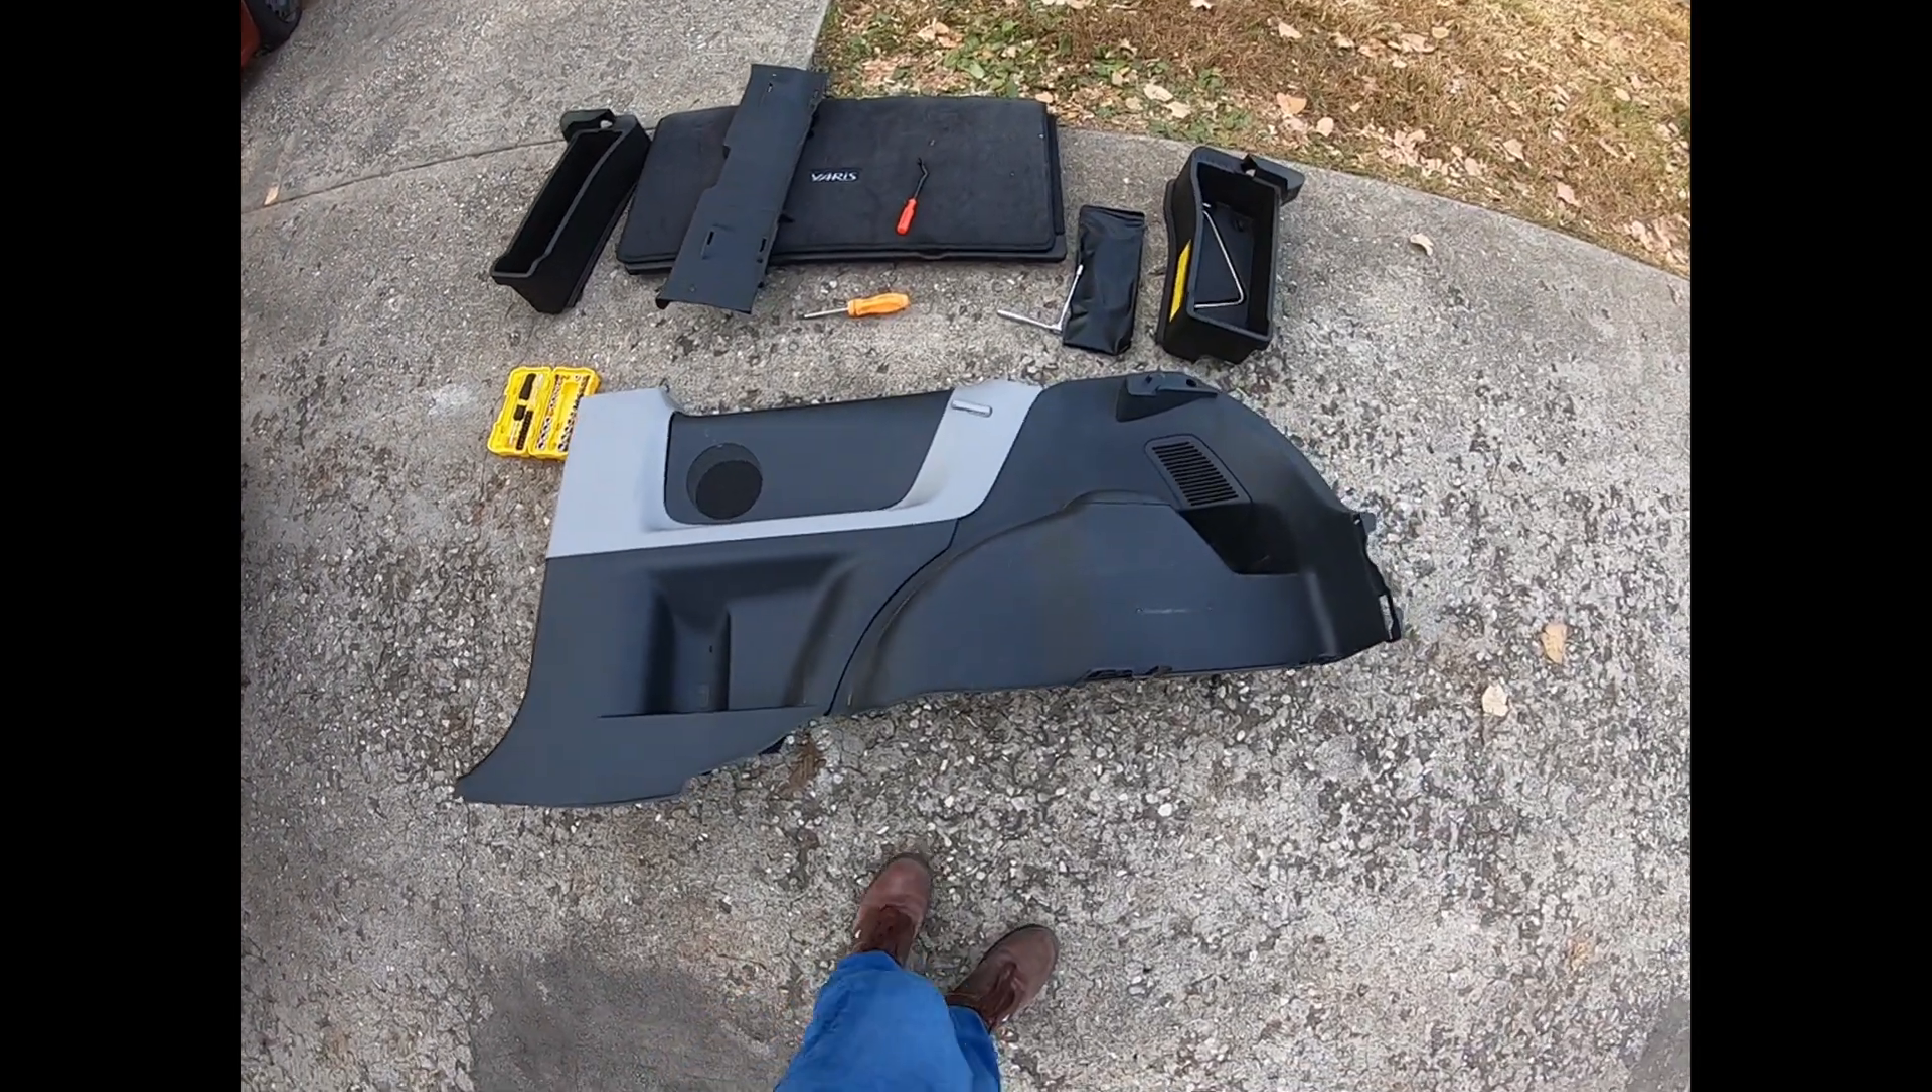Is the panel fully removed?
Yes.